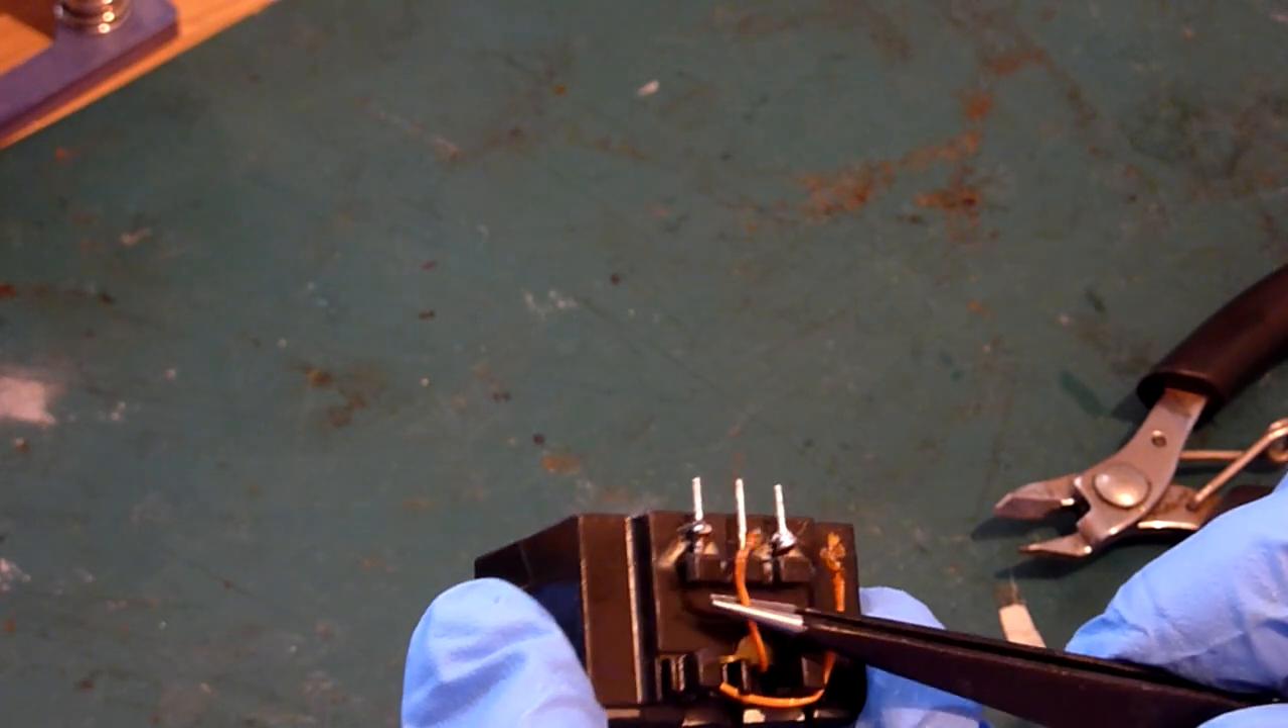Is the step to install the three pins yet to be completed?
No.